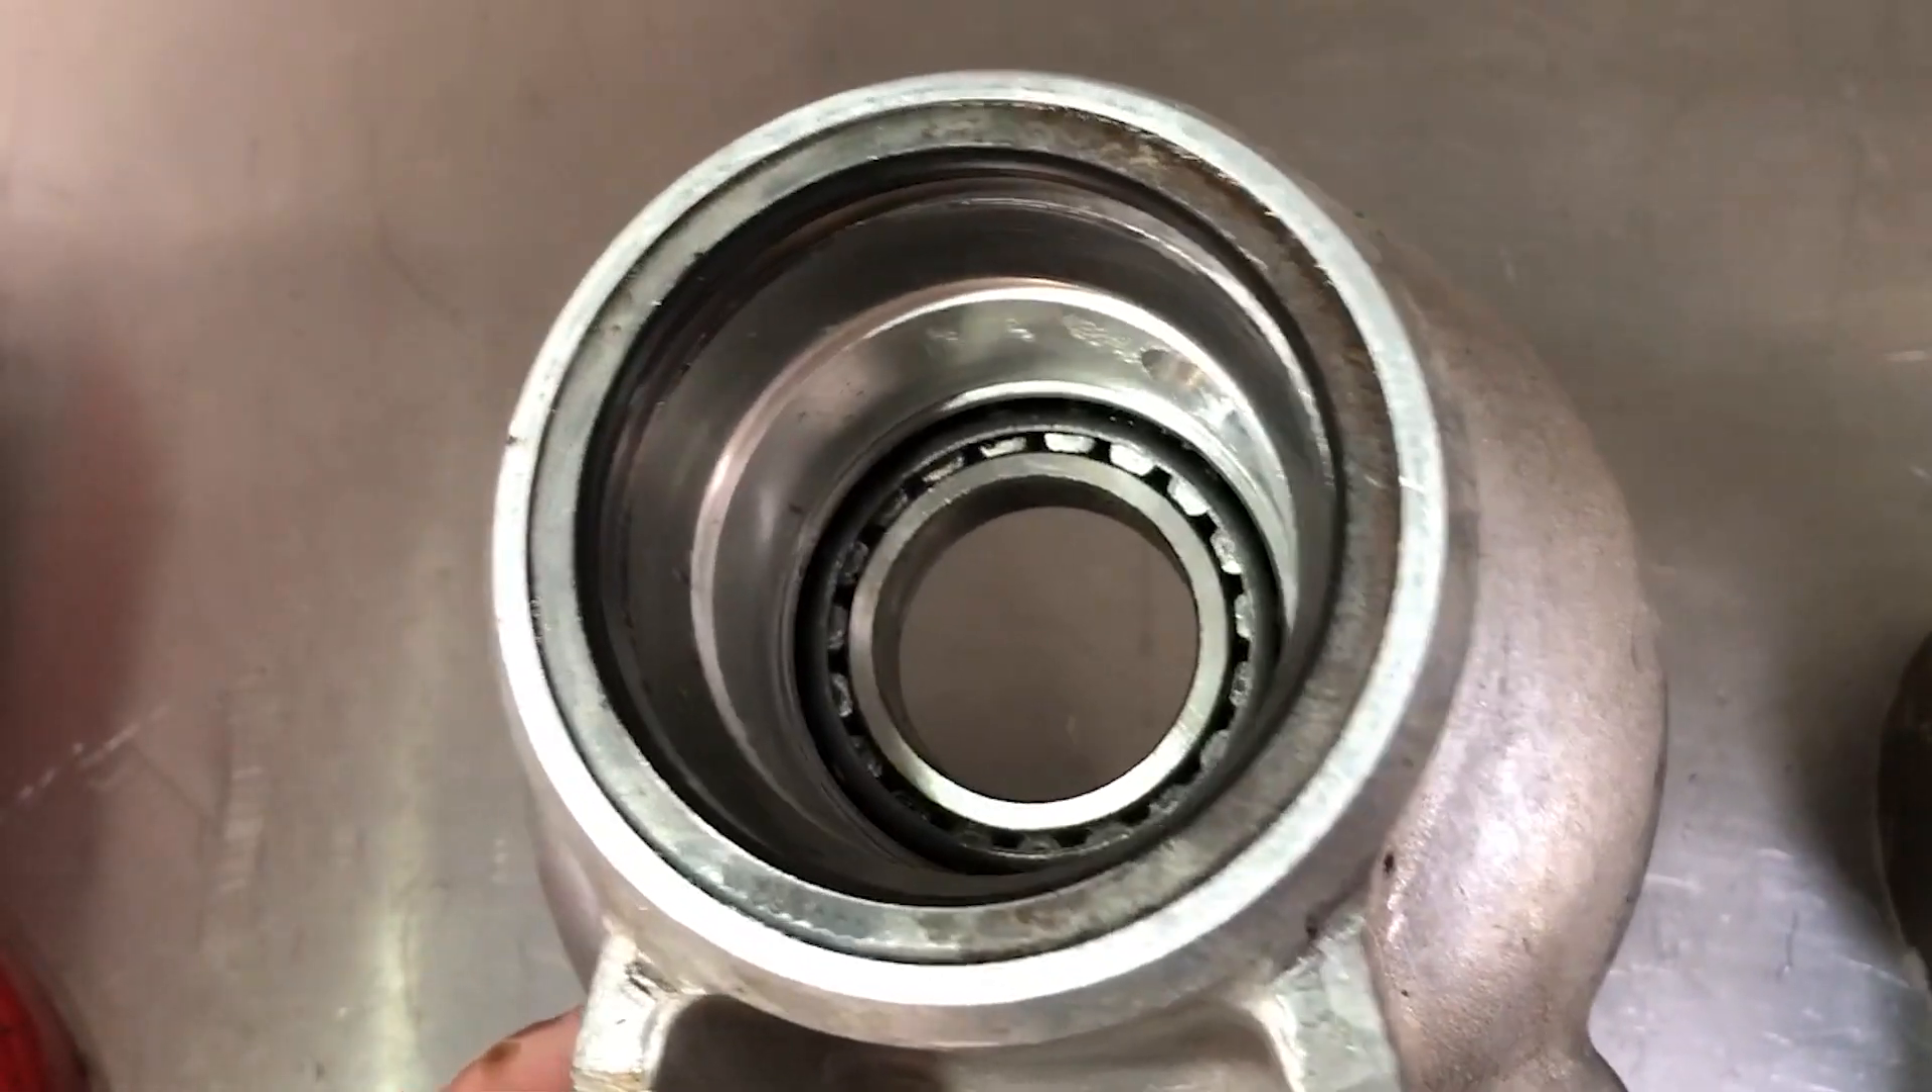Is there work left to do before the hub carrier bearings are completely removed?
Yes.